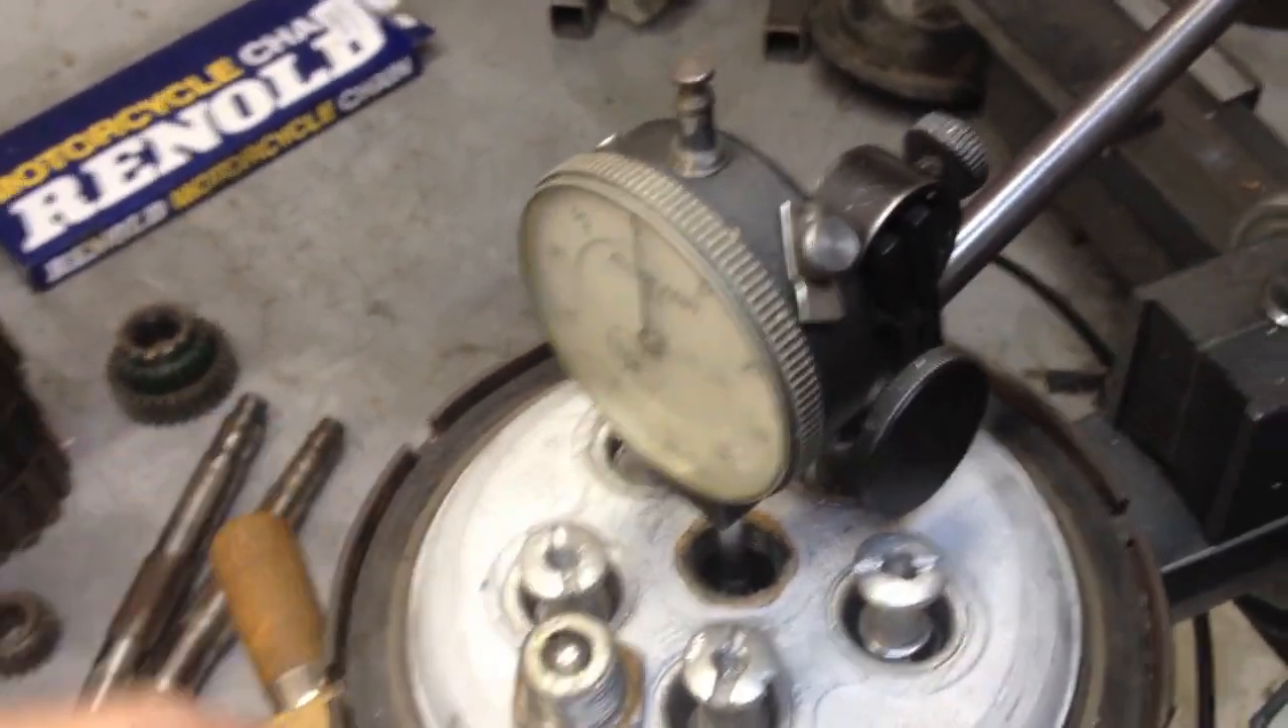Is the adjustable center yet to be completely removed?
No.